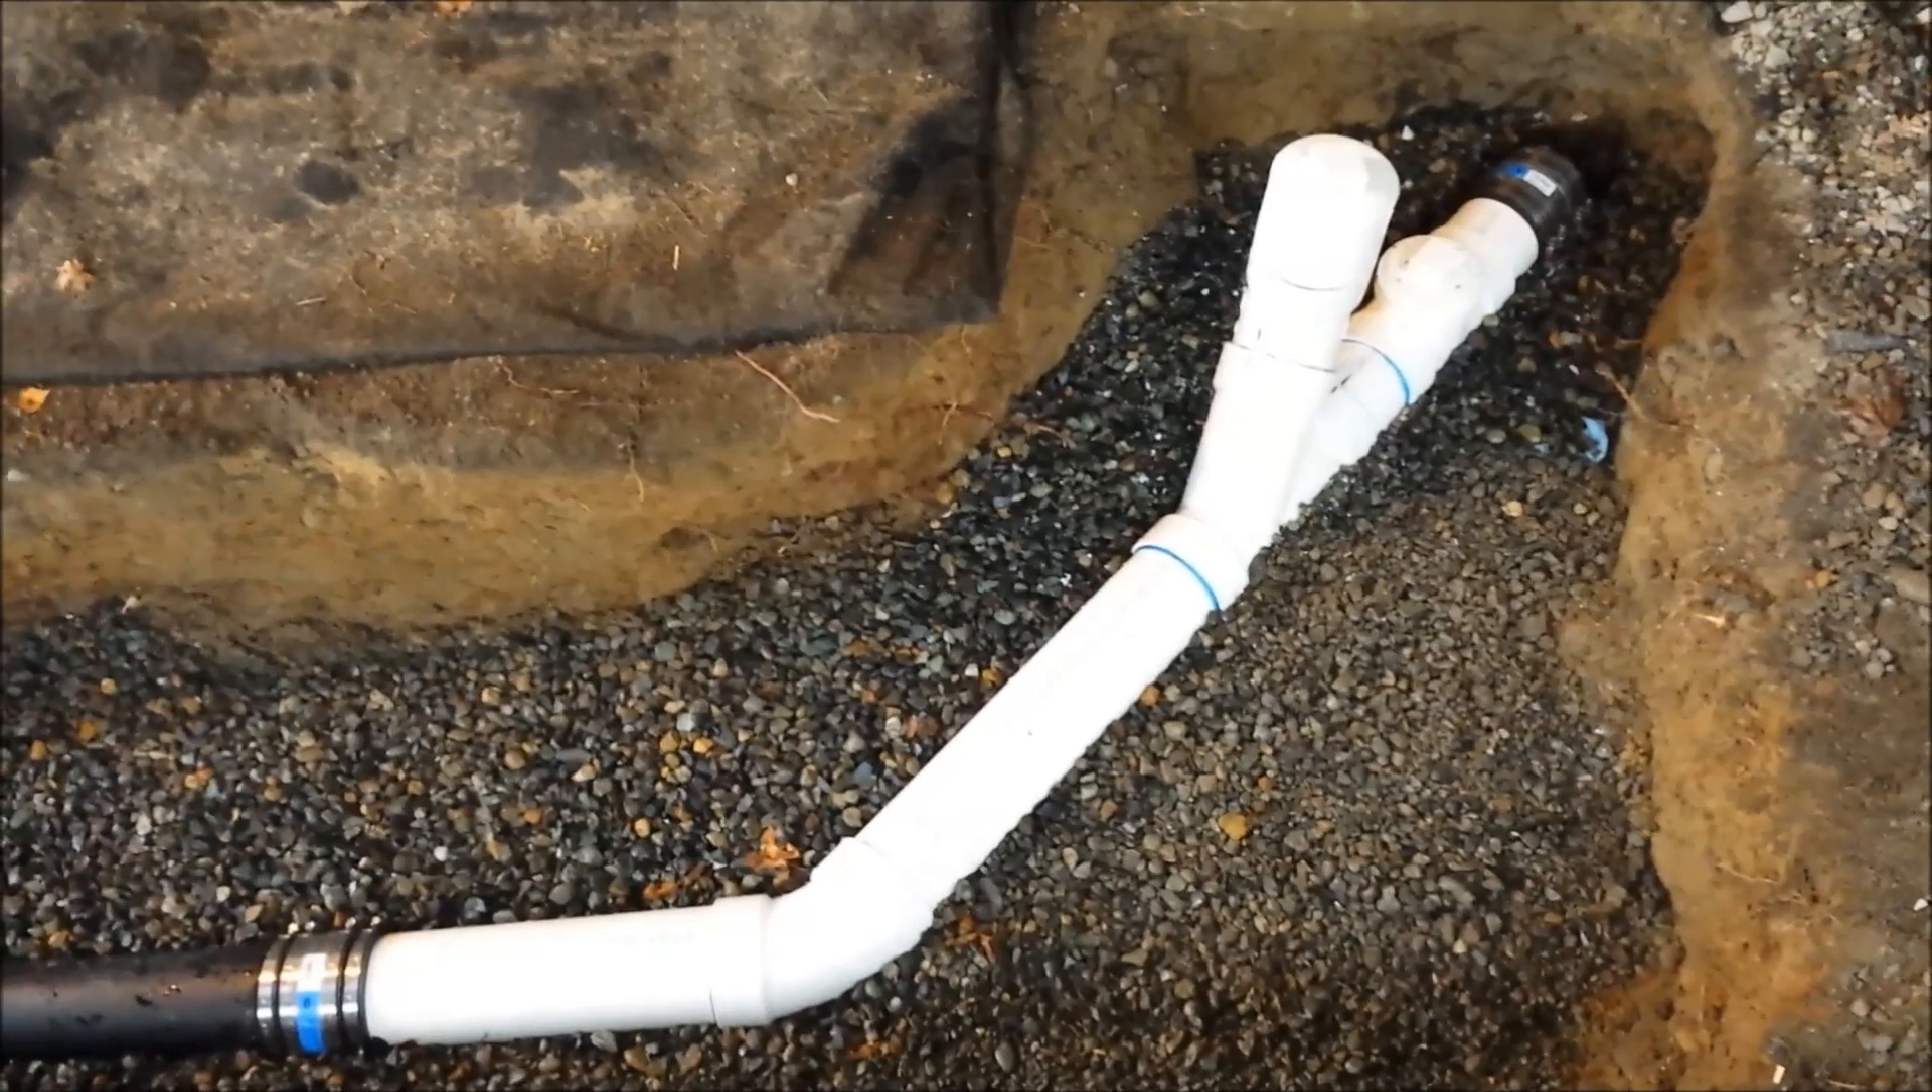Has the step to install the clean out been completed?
Yes.